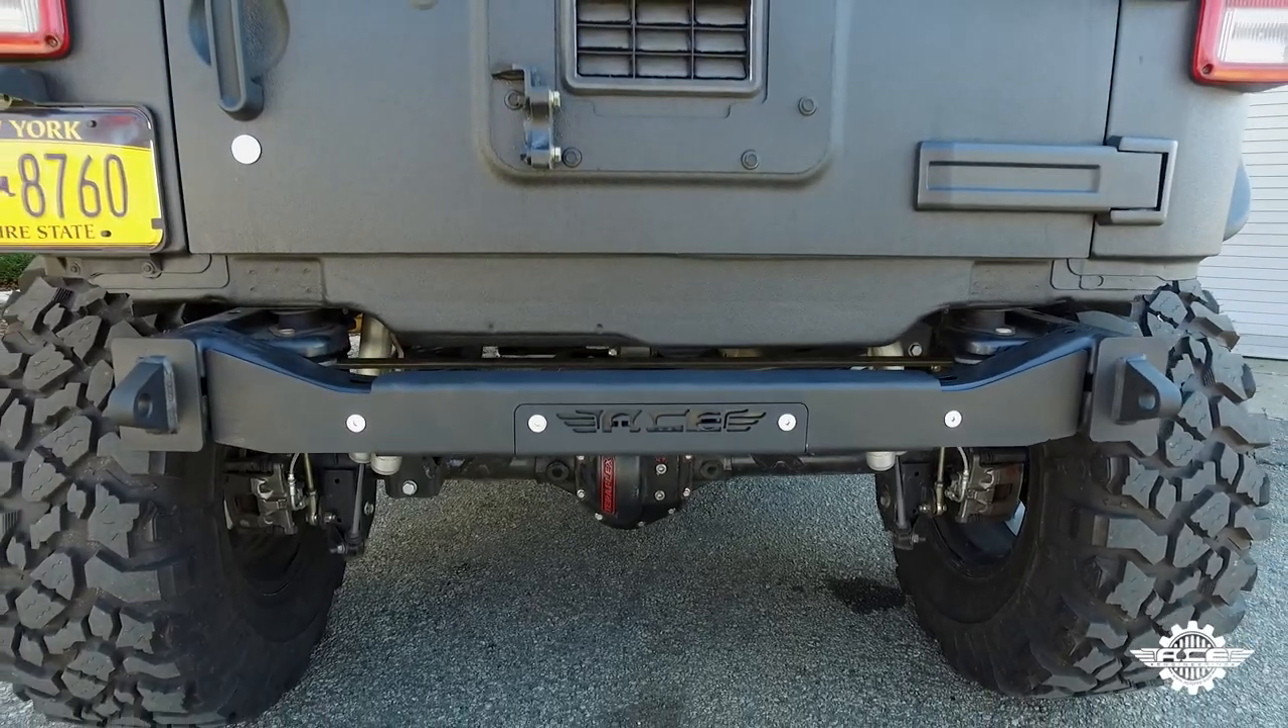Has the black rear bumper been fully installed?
Yes.